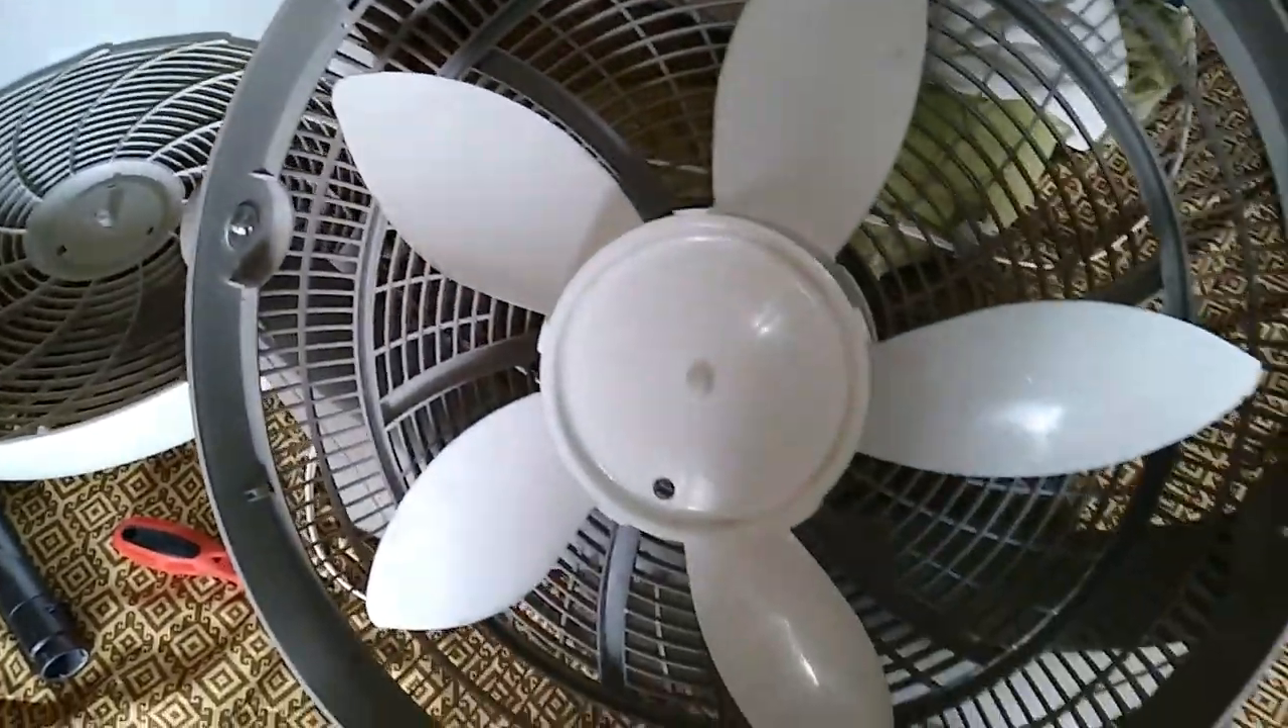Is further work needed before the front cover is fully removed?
No.